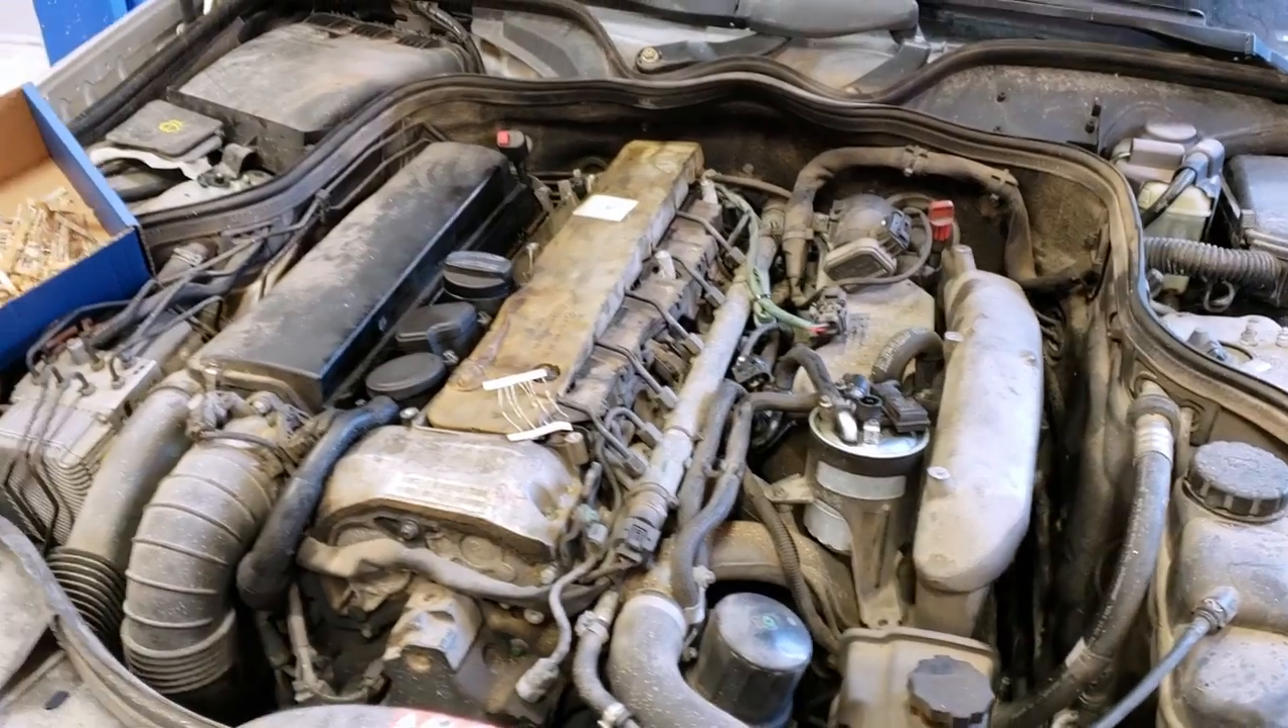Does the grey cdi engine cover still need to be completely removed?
No.